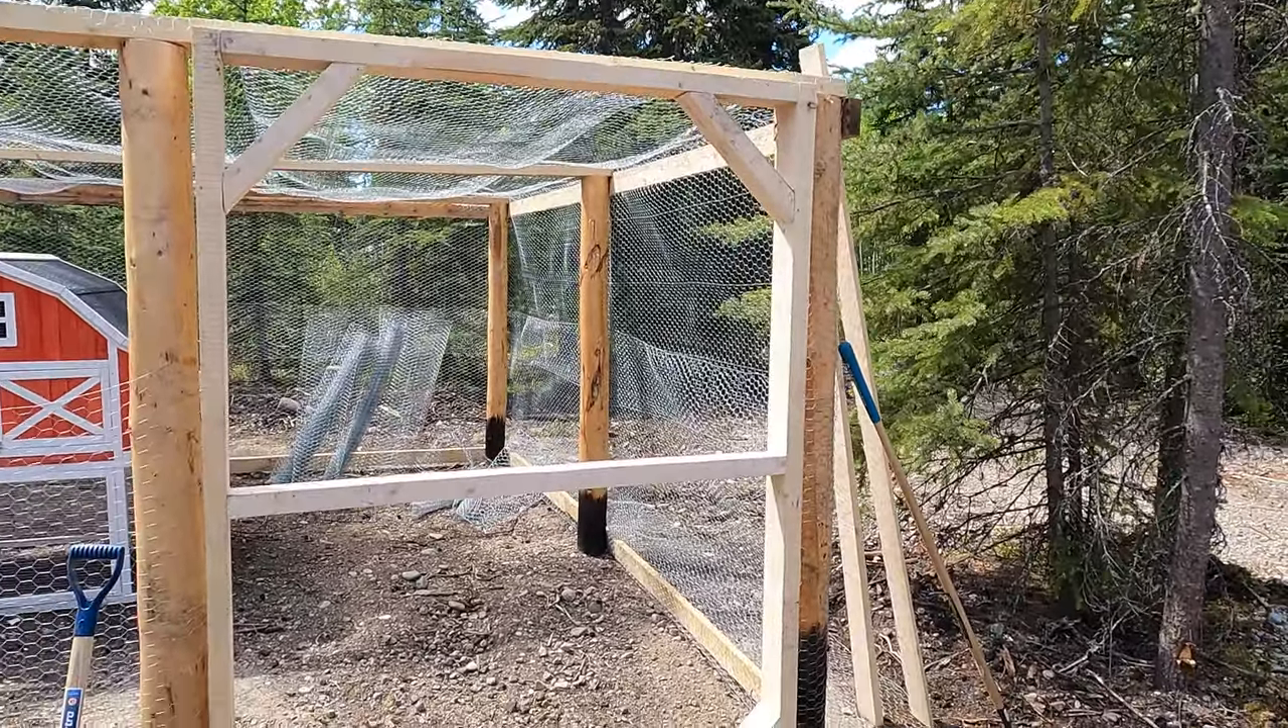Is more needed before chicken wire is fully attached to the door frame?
Yes.